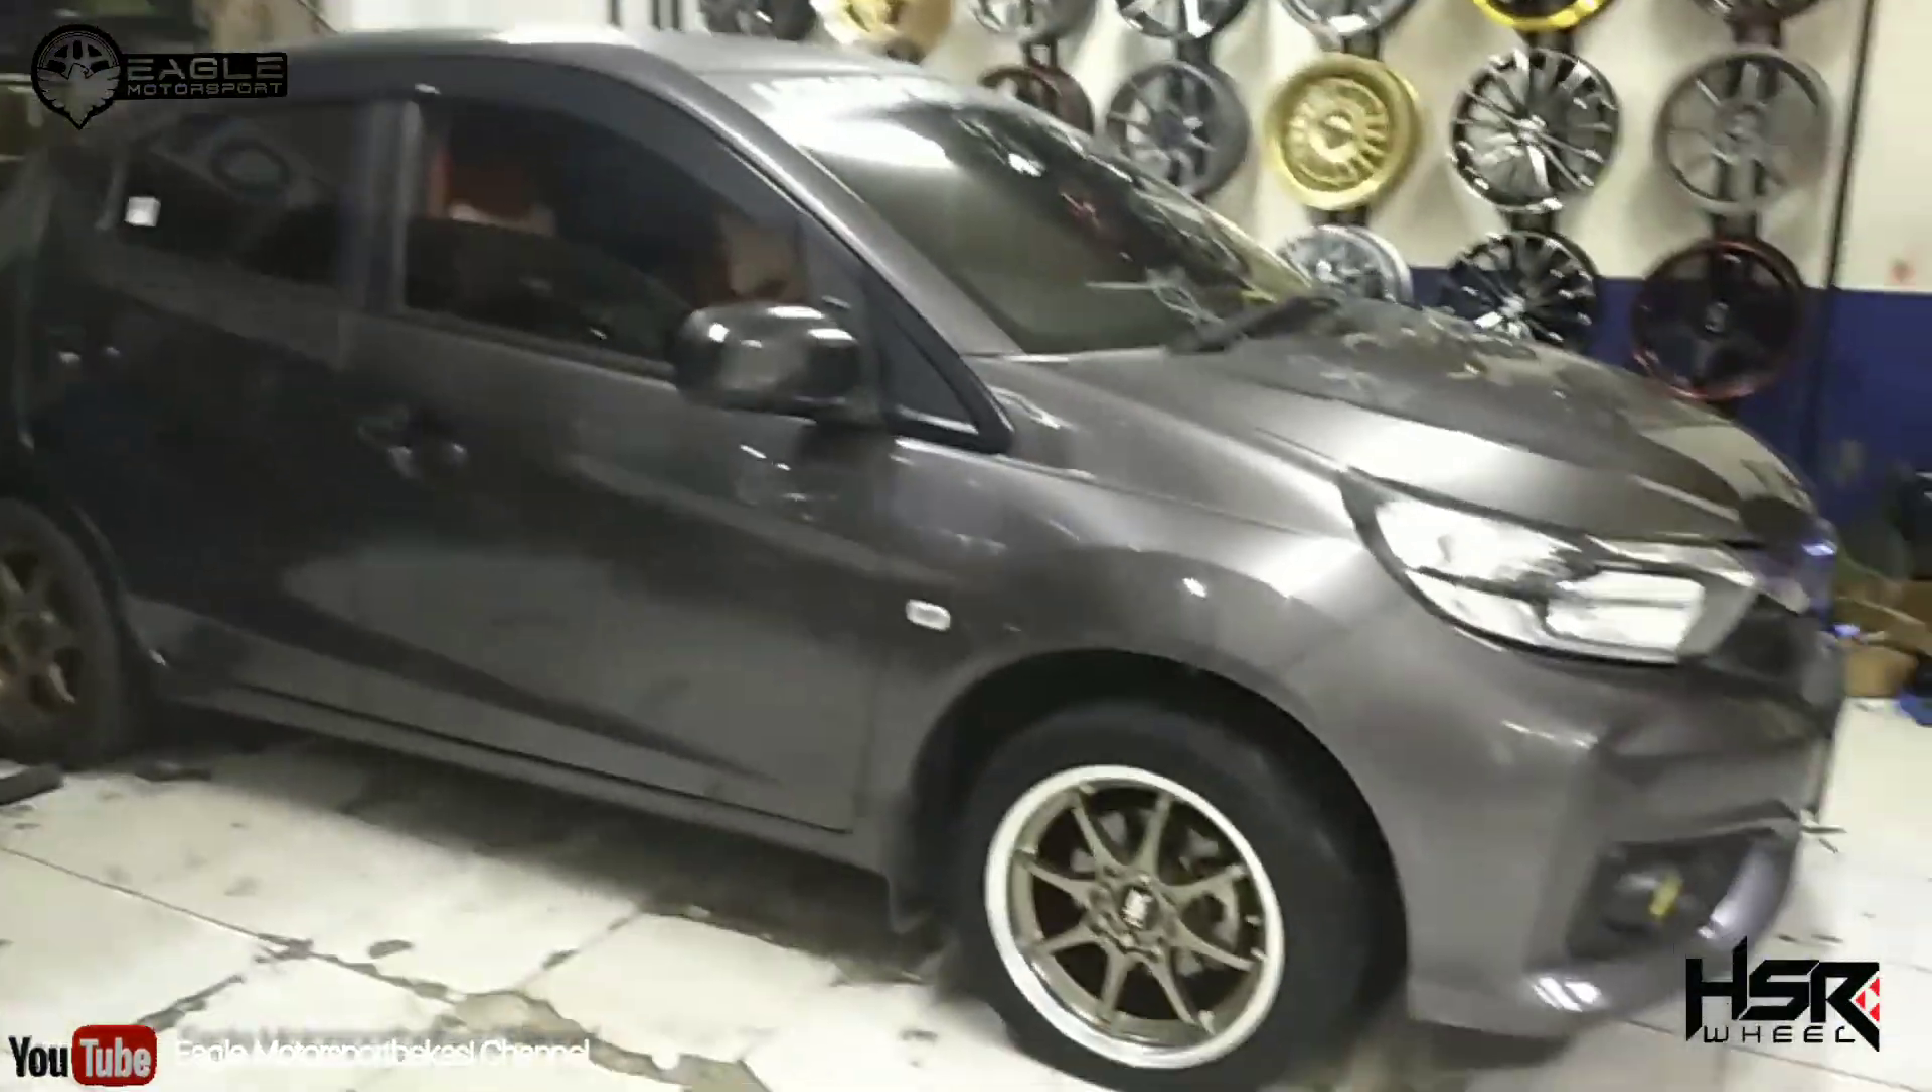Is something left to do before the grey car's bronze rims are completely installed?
No.